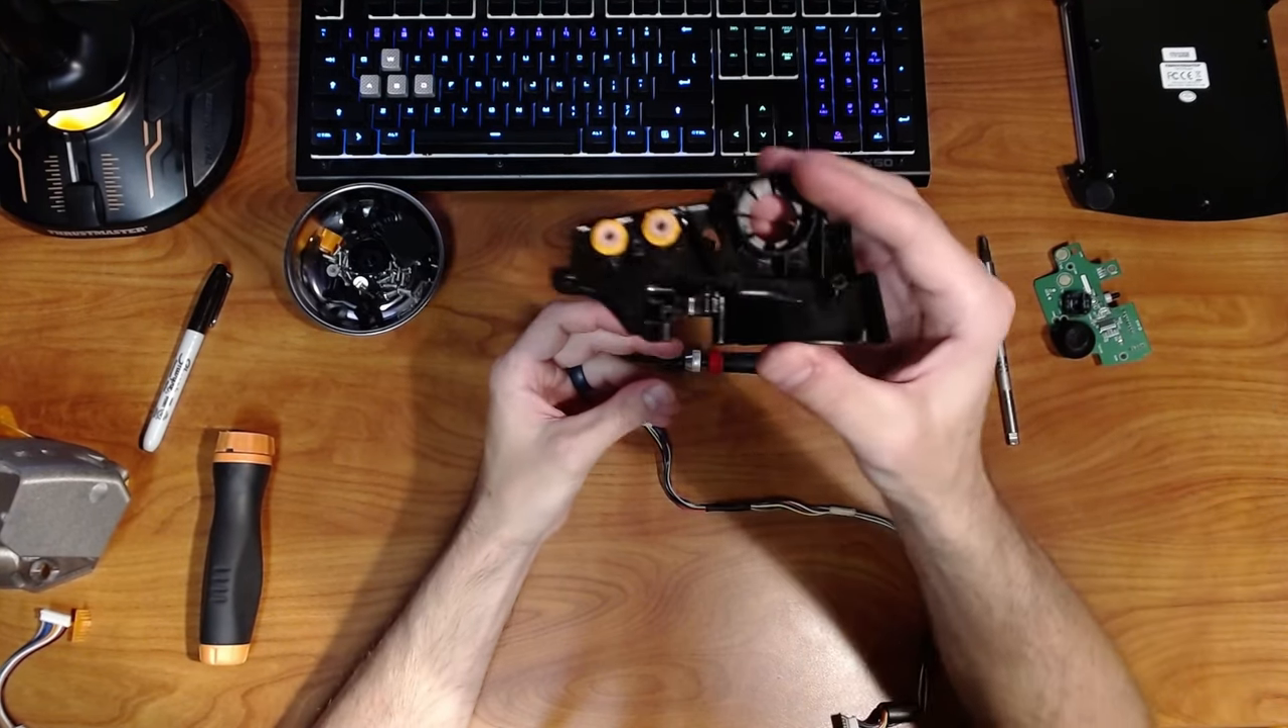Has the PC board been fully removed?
Yes.